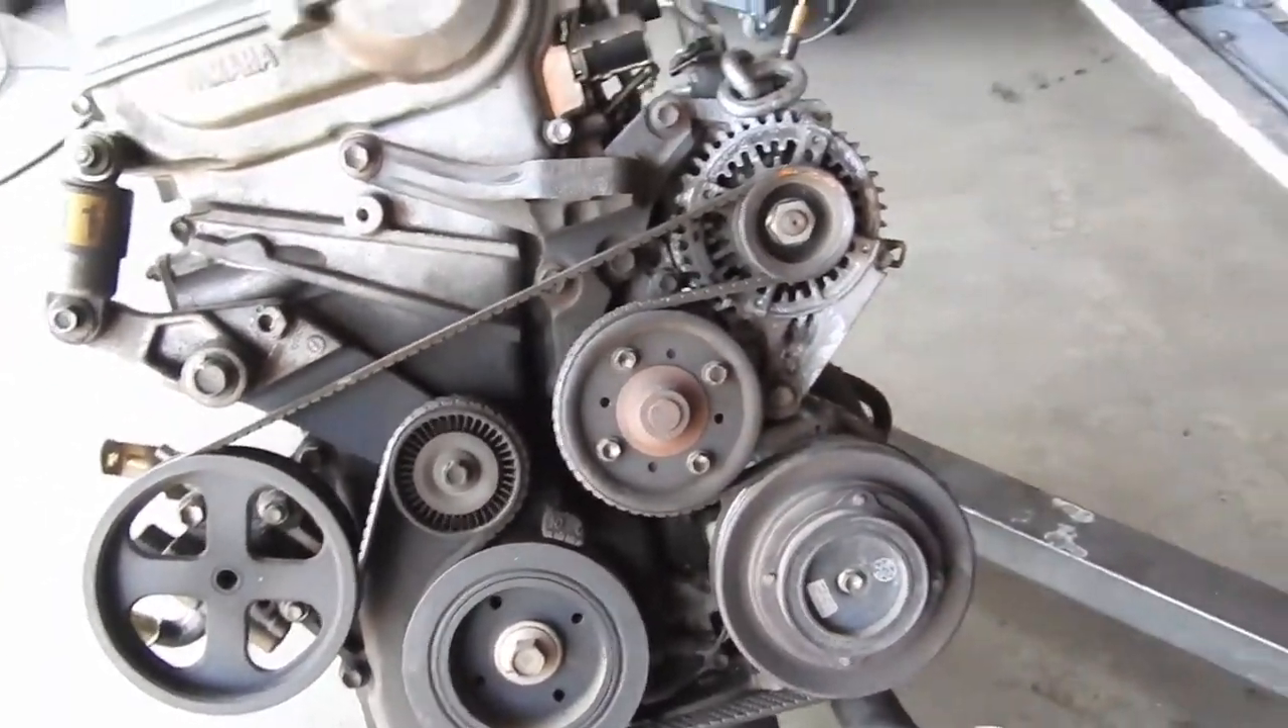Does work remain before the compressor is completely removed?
Yes.